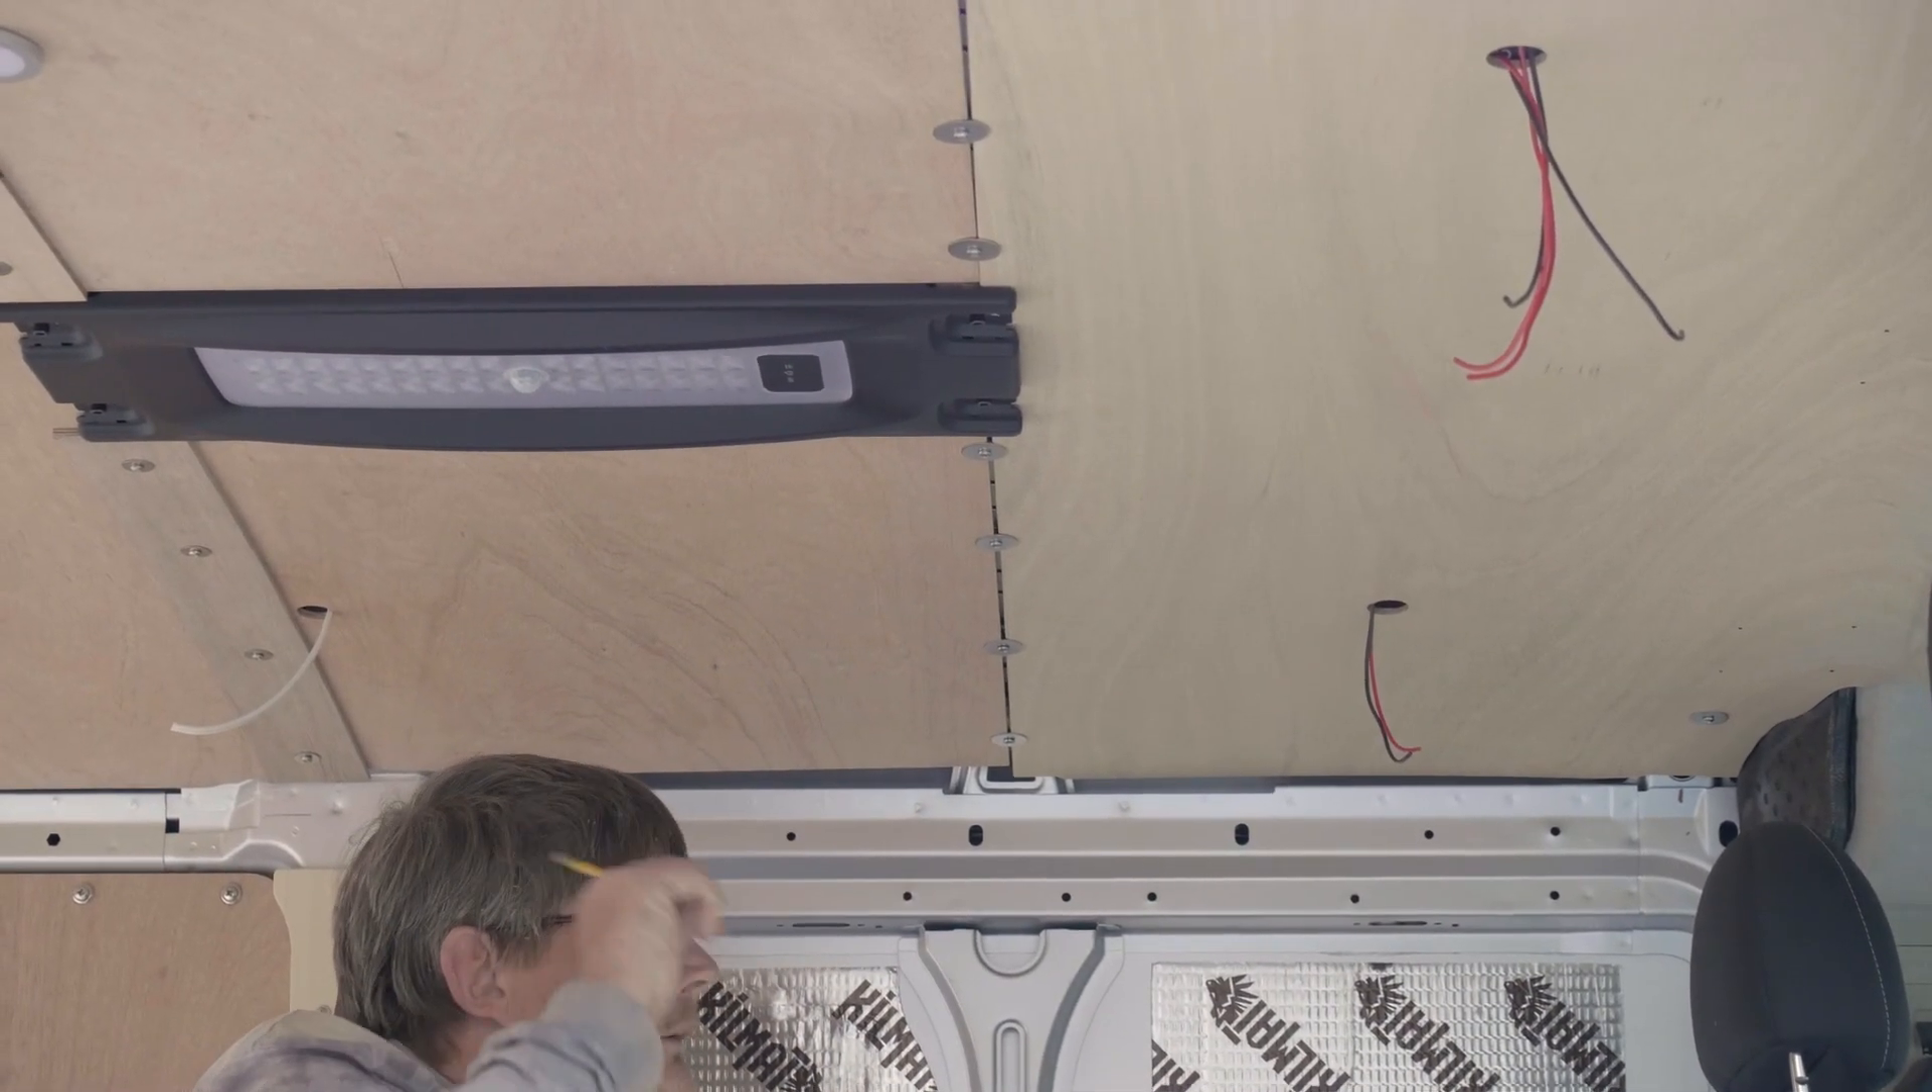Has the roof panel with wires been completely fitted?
Yes.